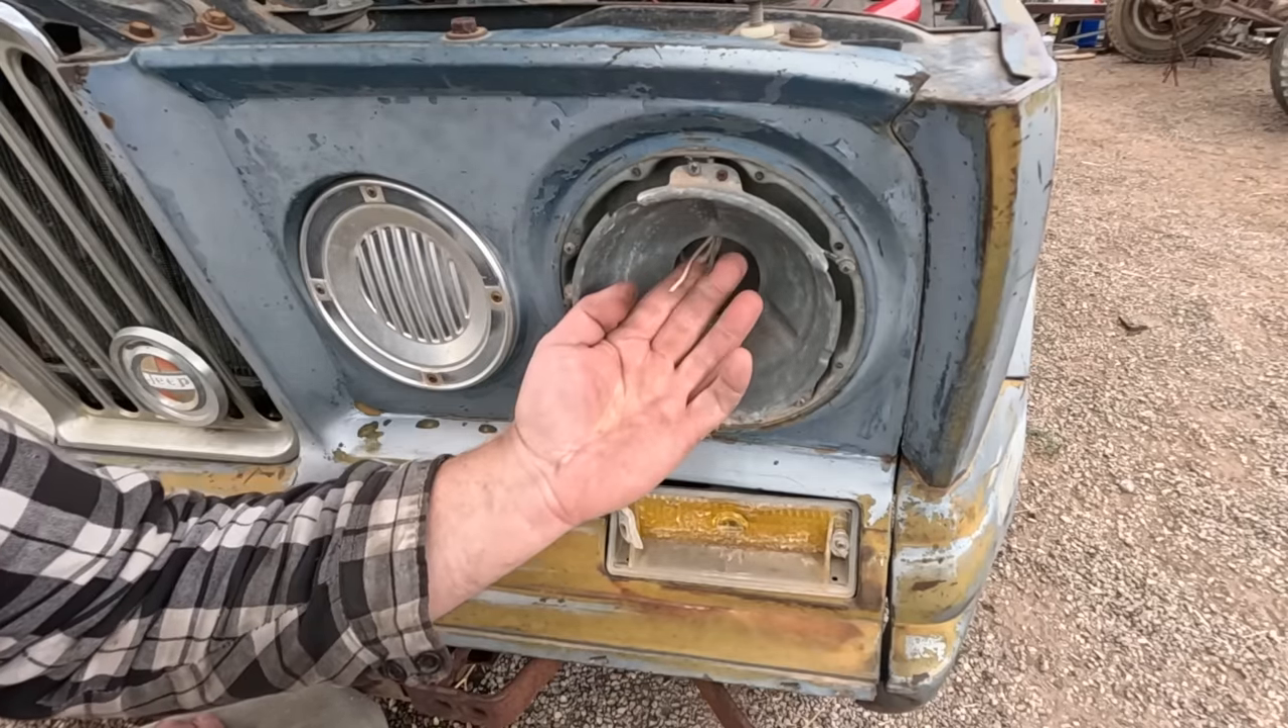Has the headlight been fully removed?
Yes.